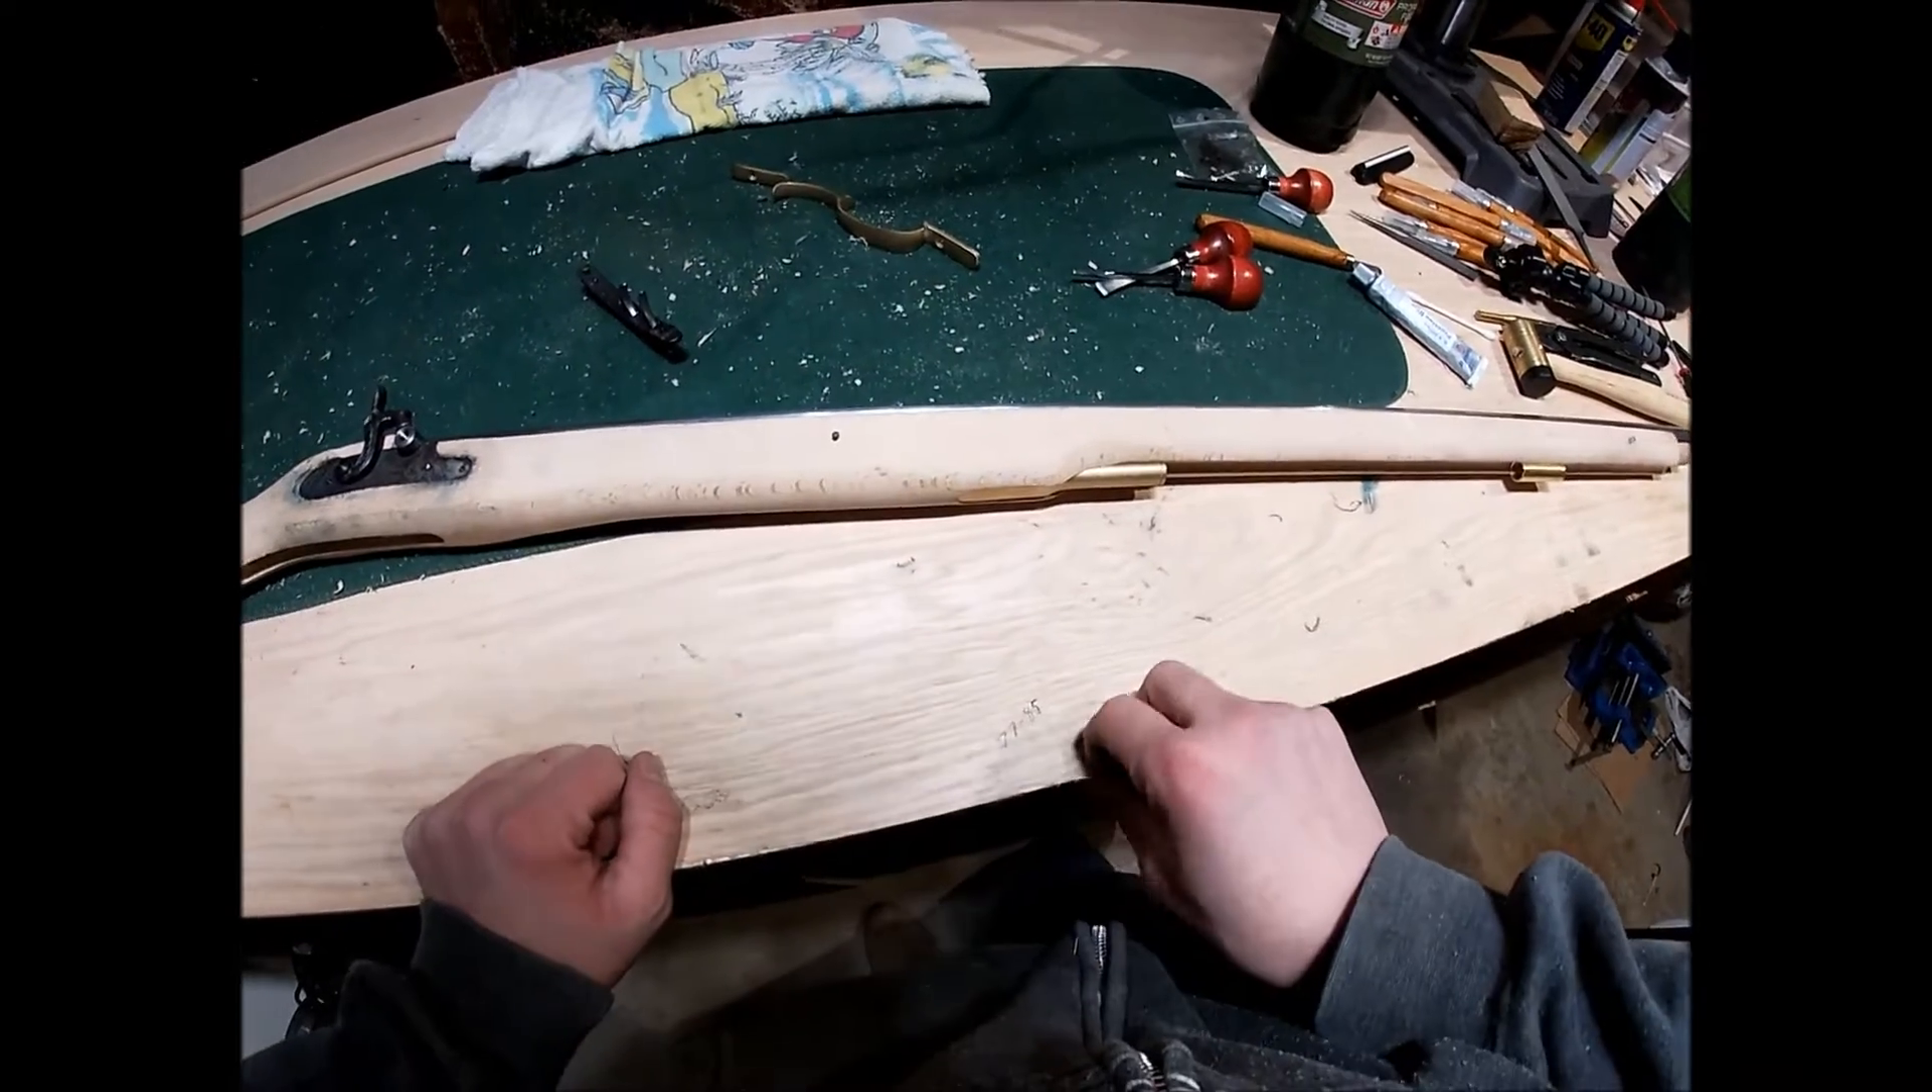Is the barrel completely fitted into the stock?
Yes.